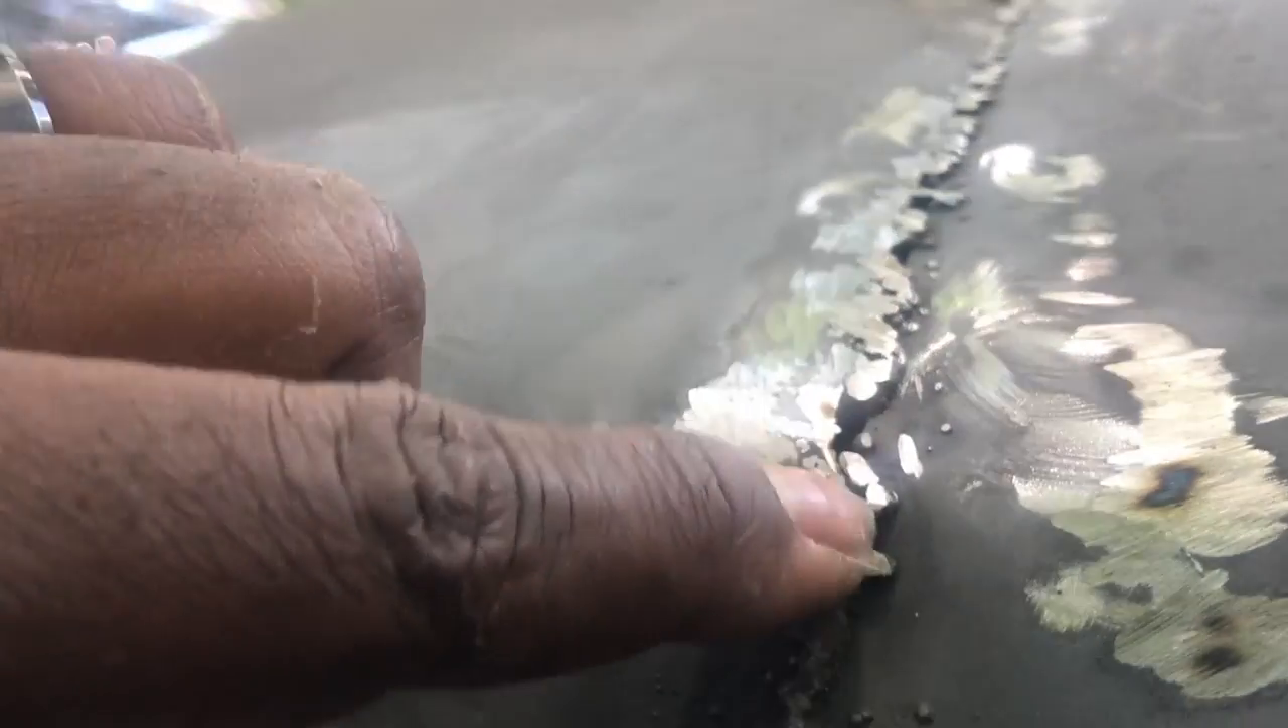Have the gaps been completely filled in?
No.